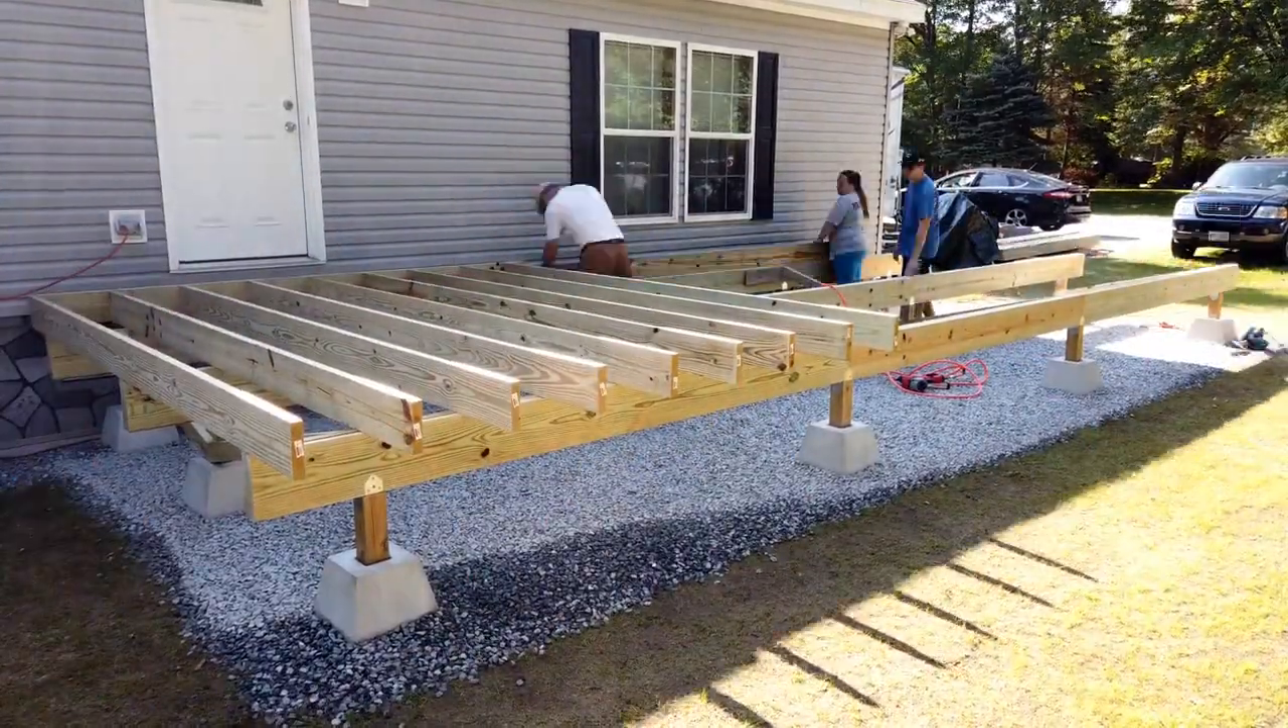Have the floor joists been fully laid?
No.